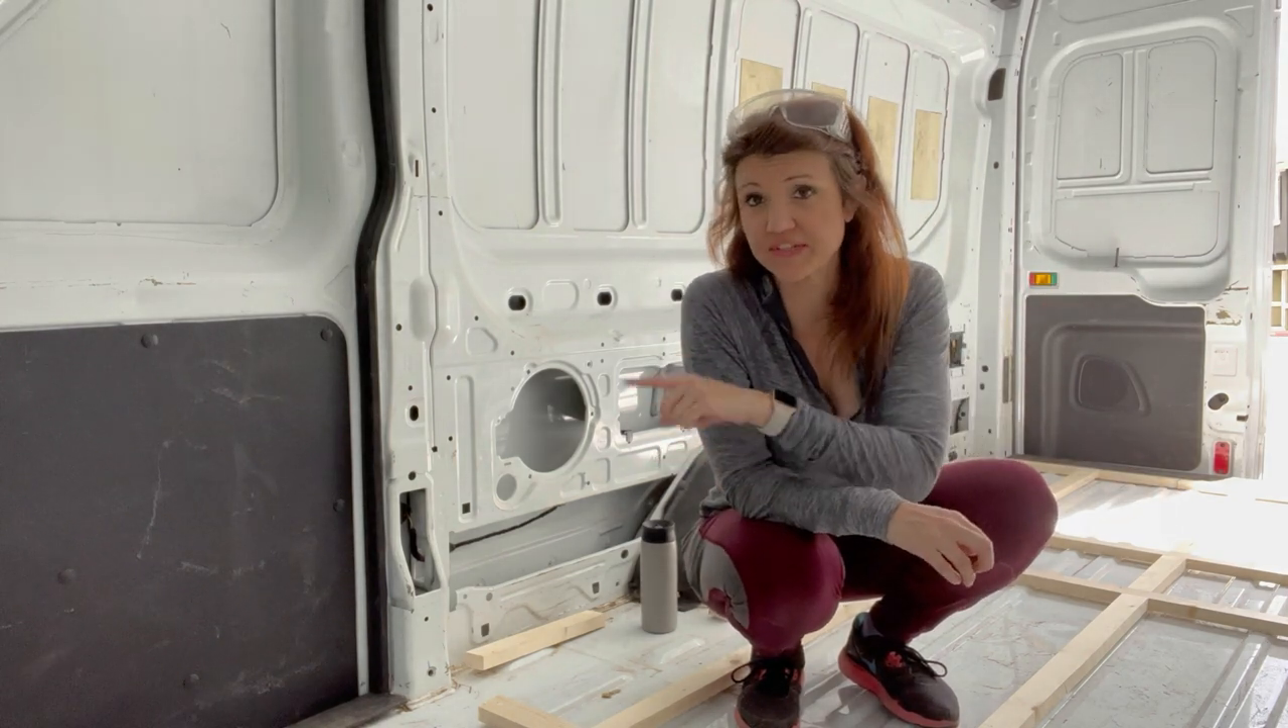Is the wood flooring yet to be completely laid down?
Yes.